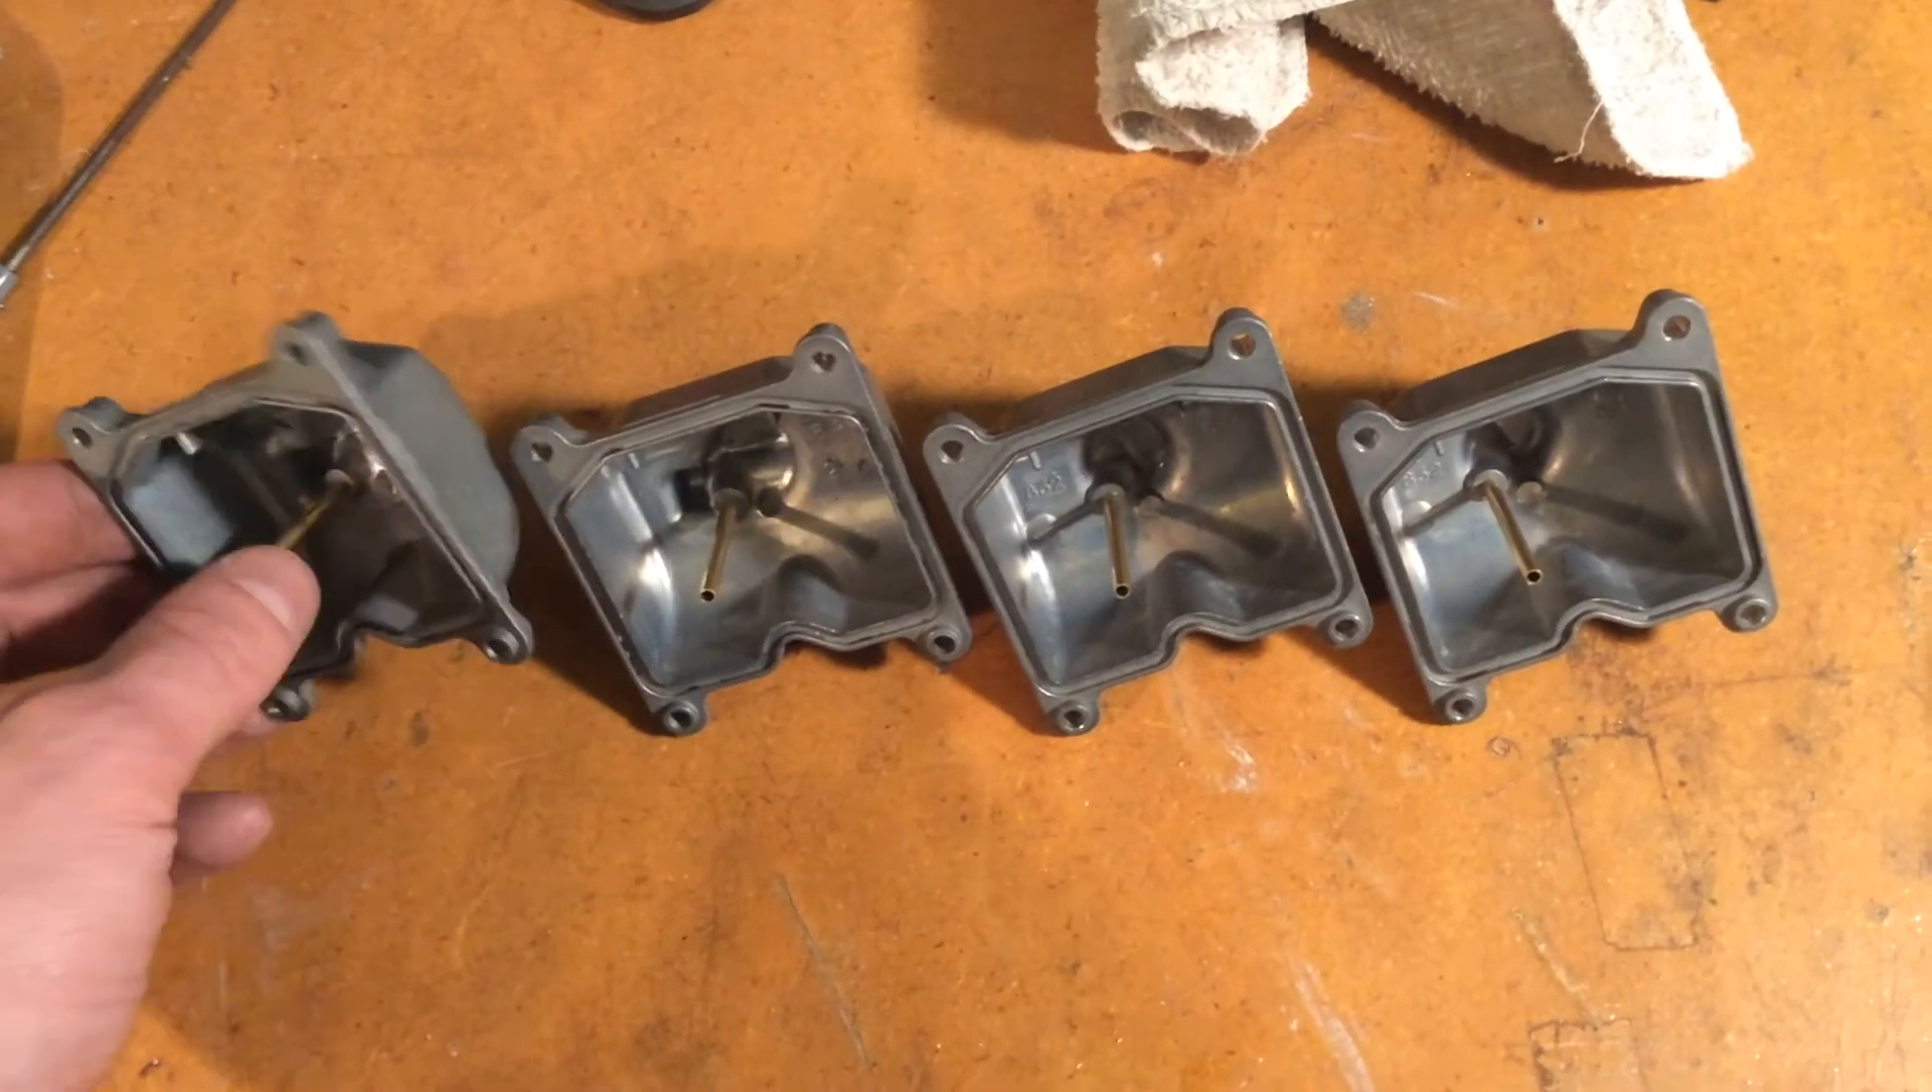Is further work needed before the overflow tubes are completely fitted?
No.